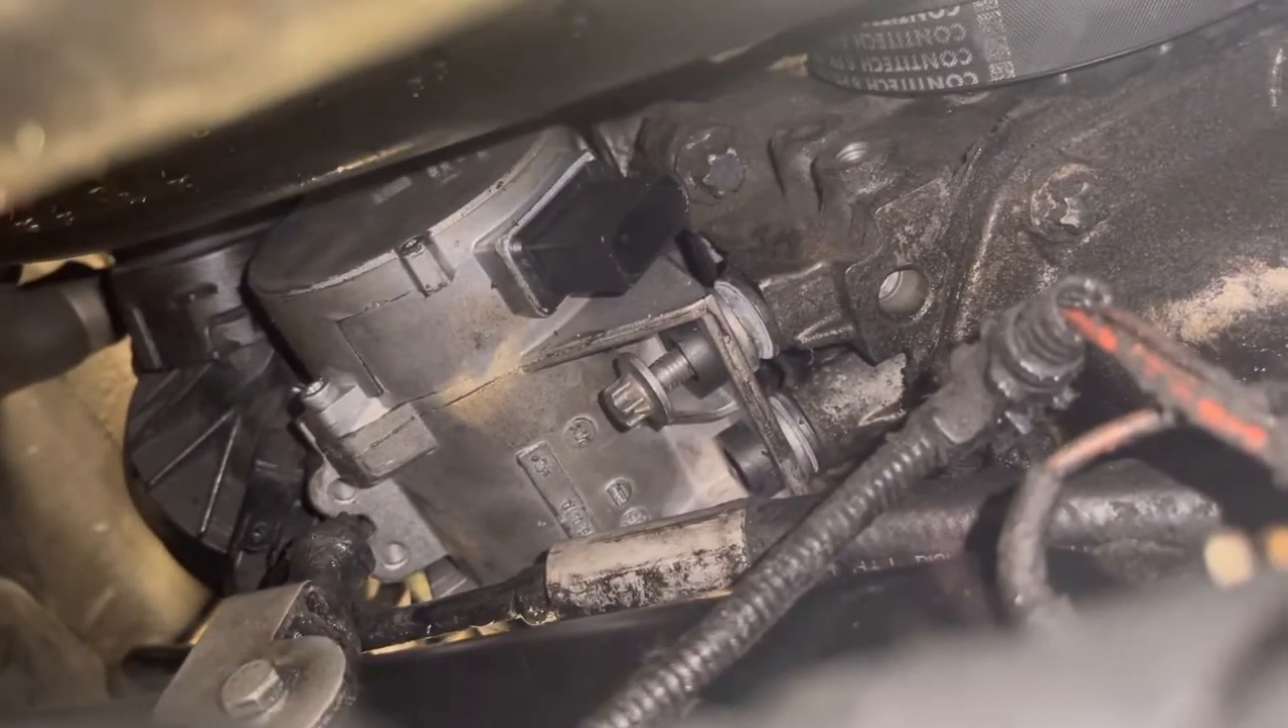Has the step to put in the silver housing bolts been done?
No.